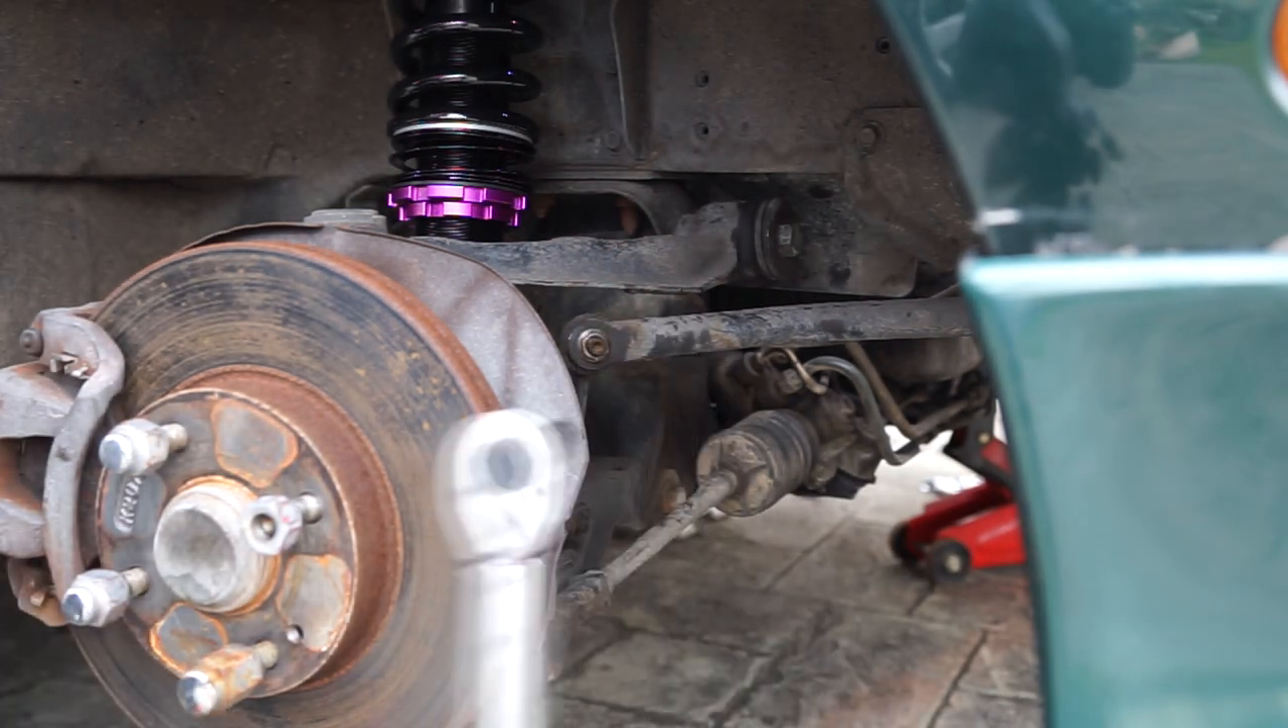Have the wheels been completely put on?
No.